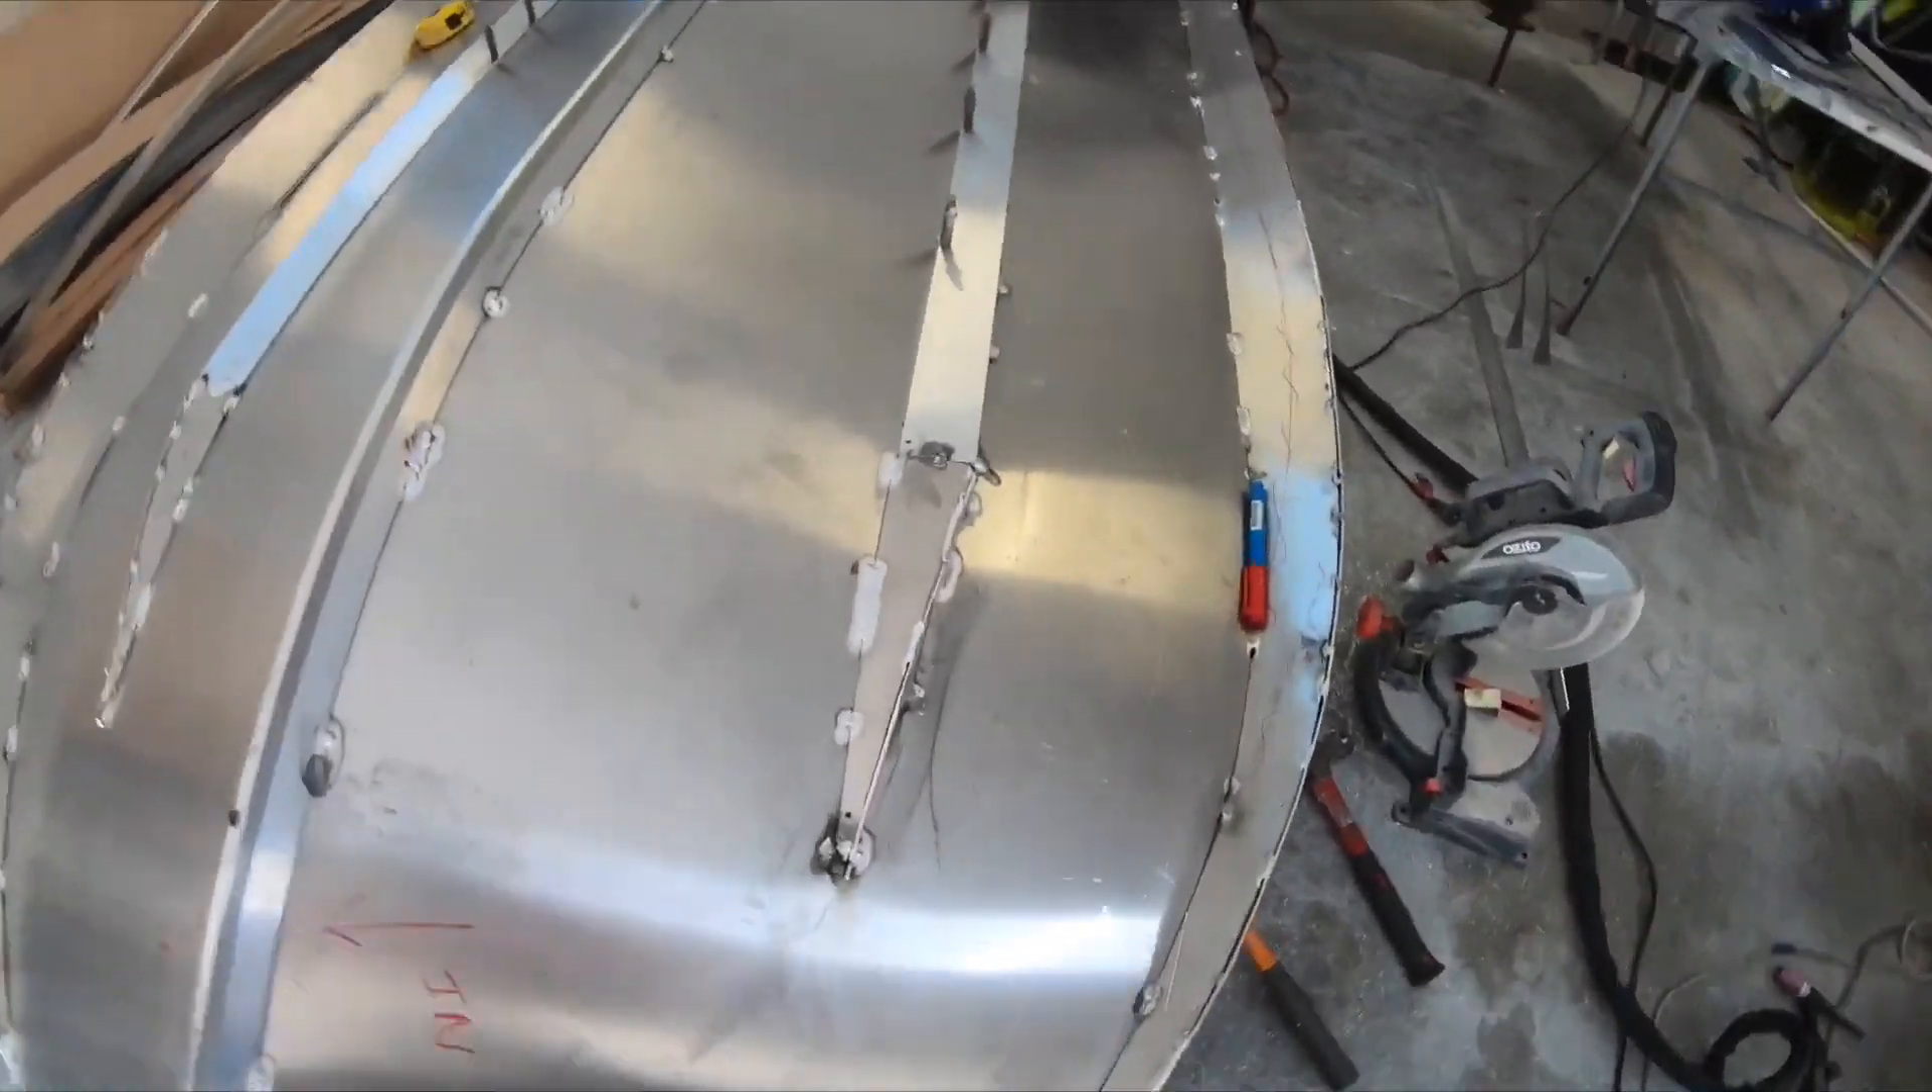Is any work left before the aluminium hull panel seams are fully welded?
Yes.